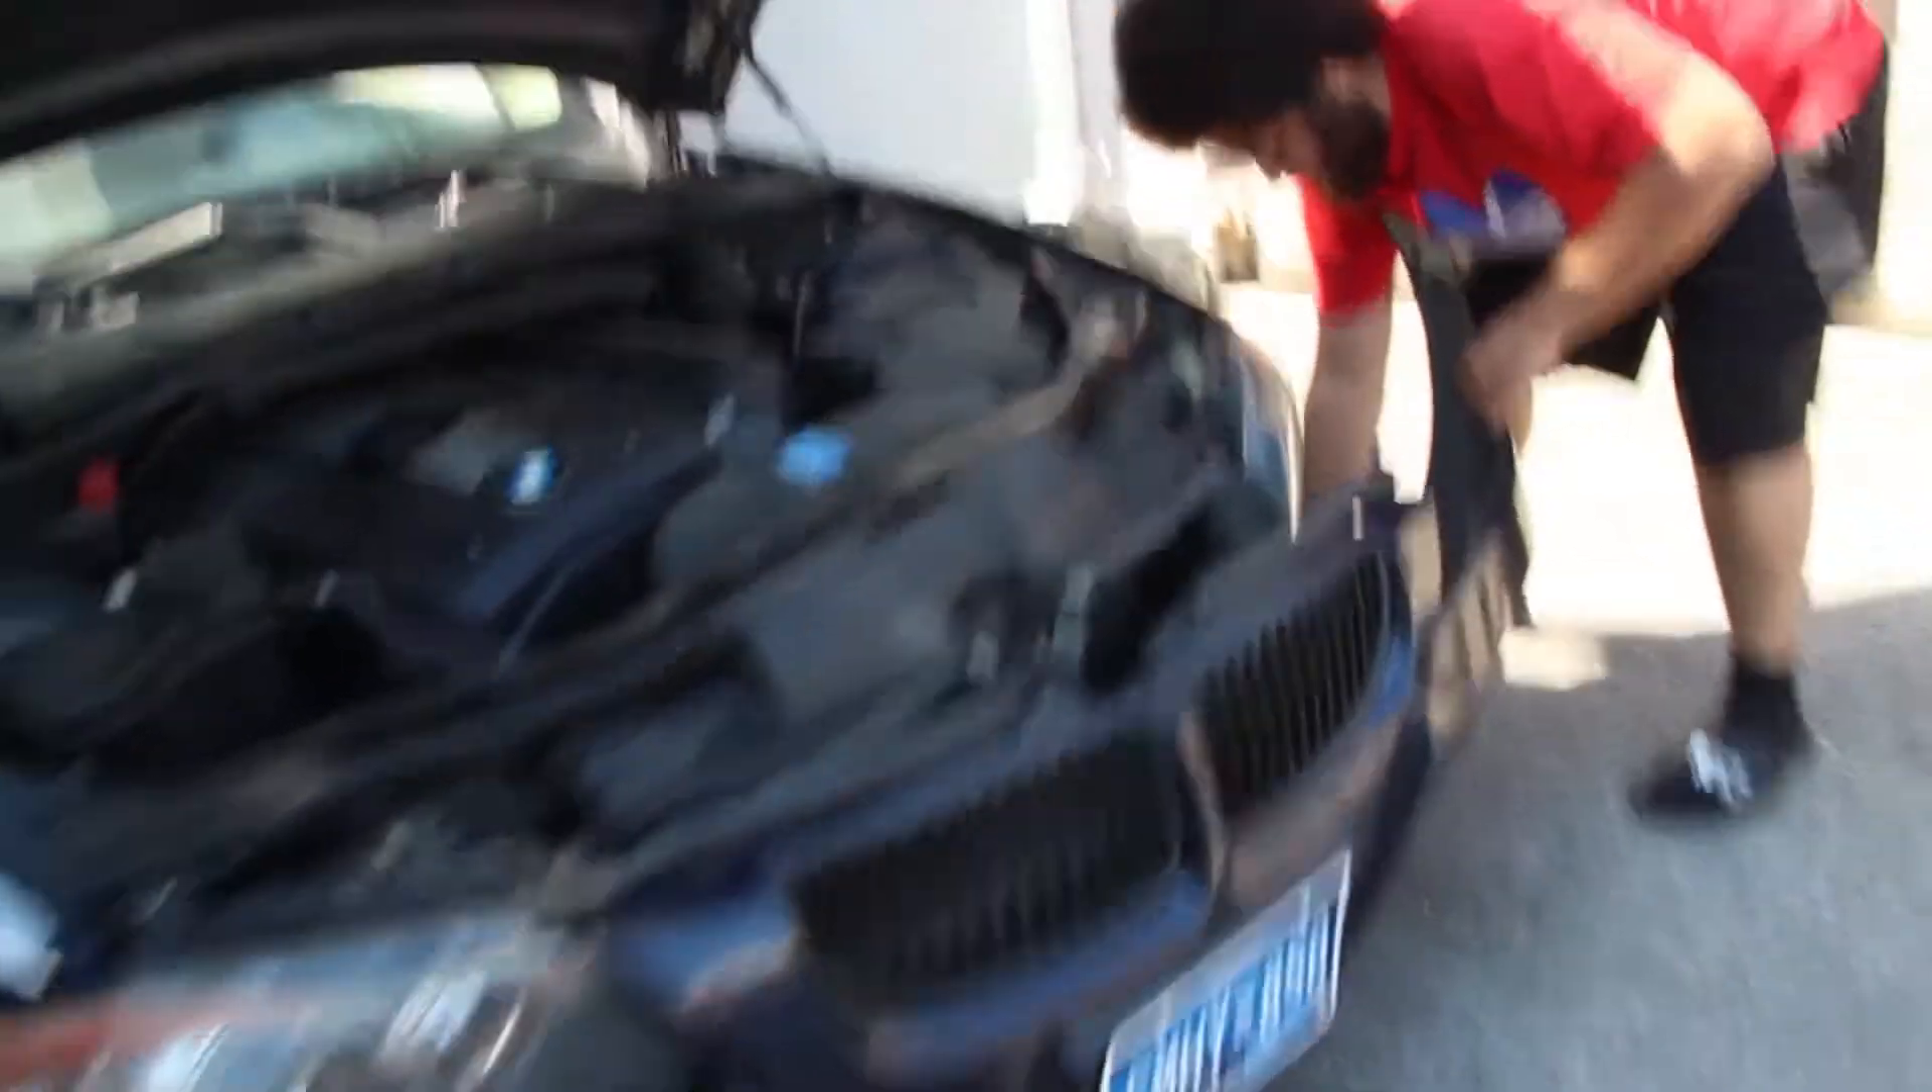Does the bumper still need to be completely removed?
Yes.